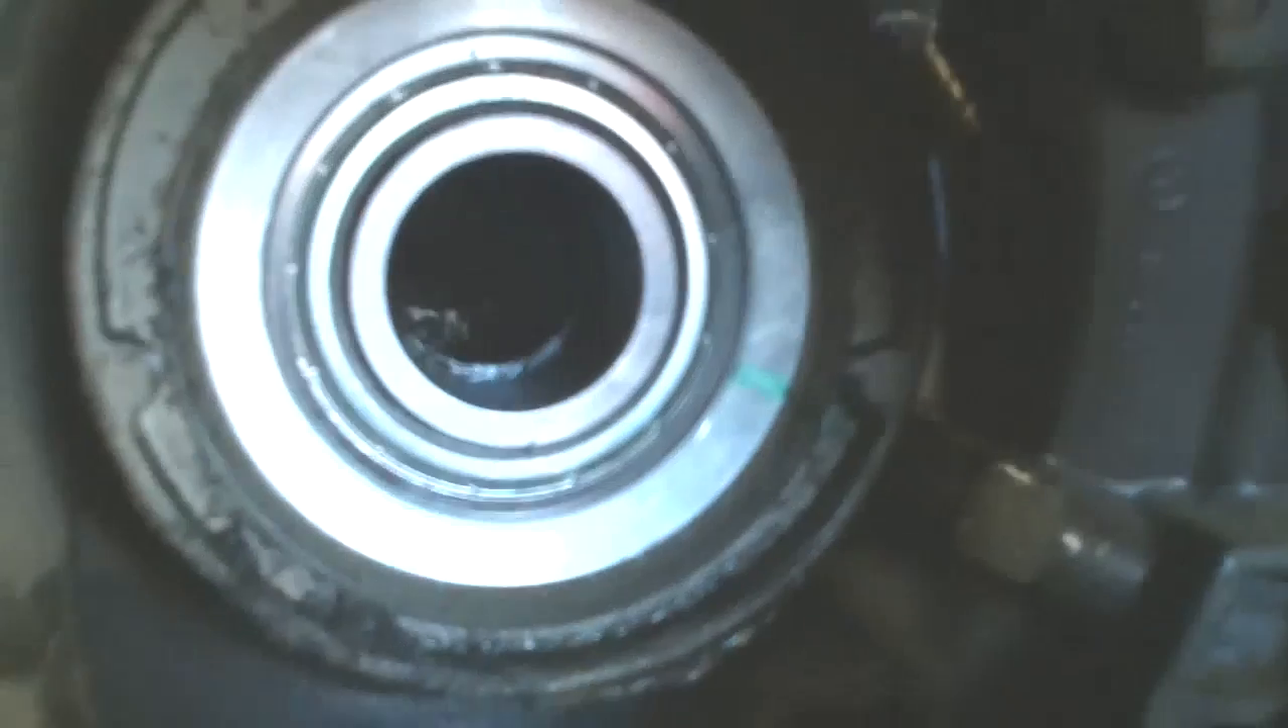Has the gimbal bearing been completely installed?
Yes.